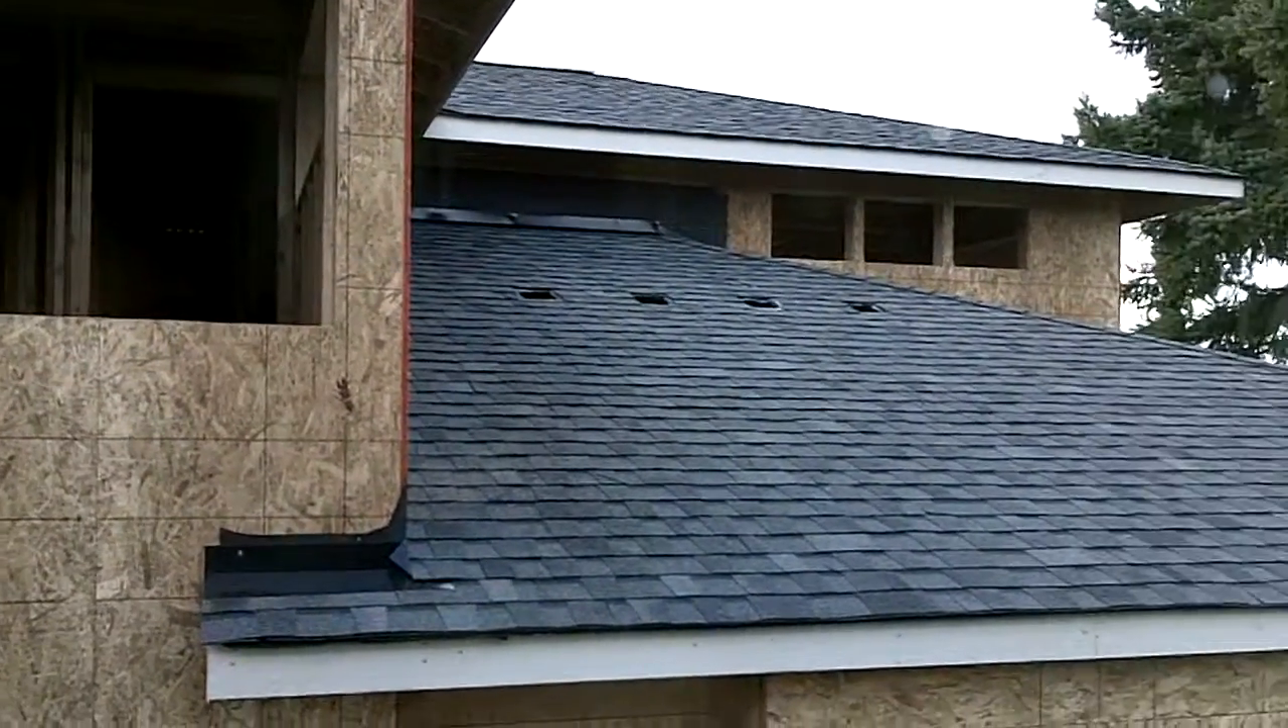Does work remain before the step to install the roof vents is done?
Yes.